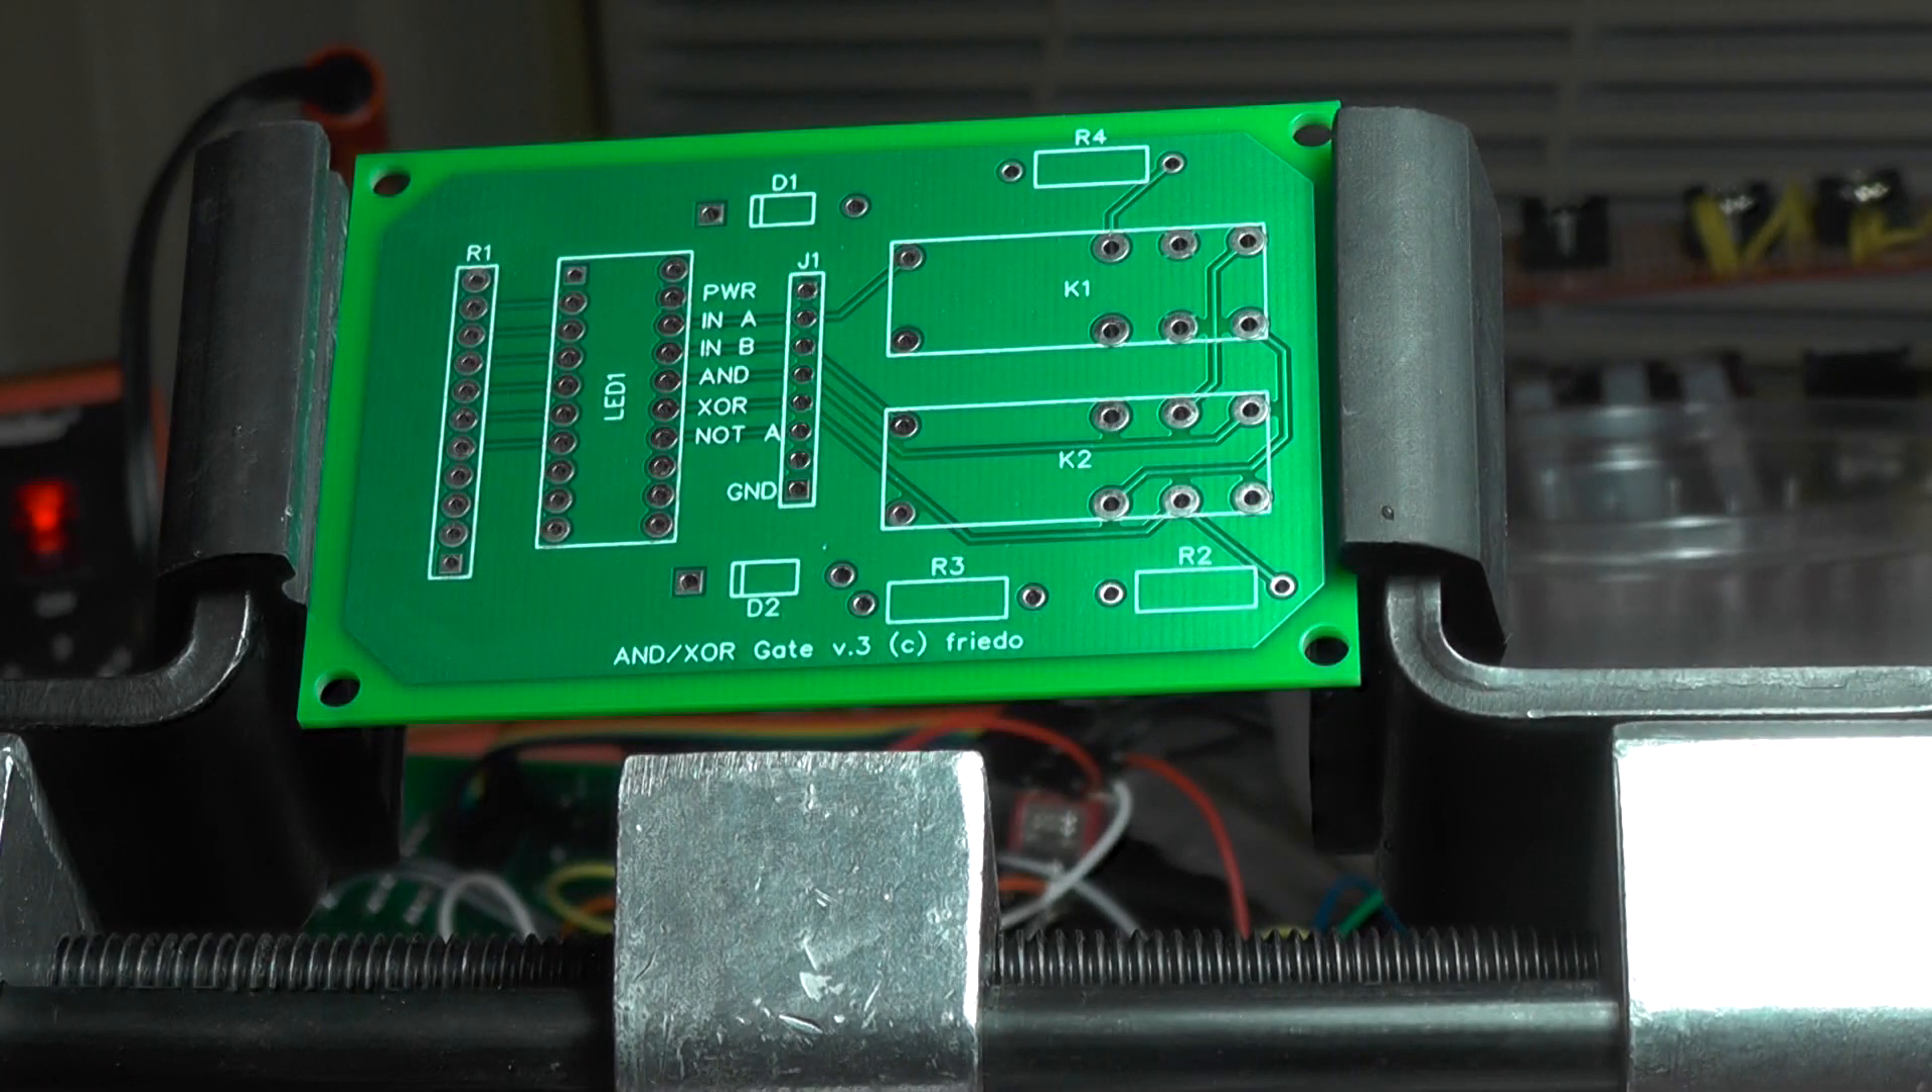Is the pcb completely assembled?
No.